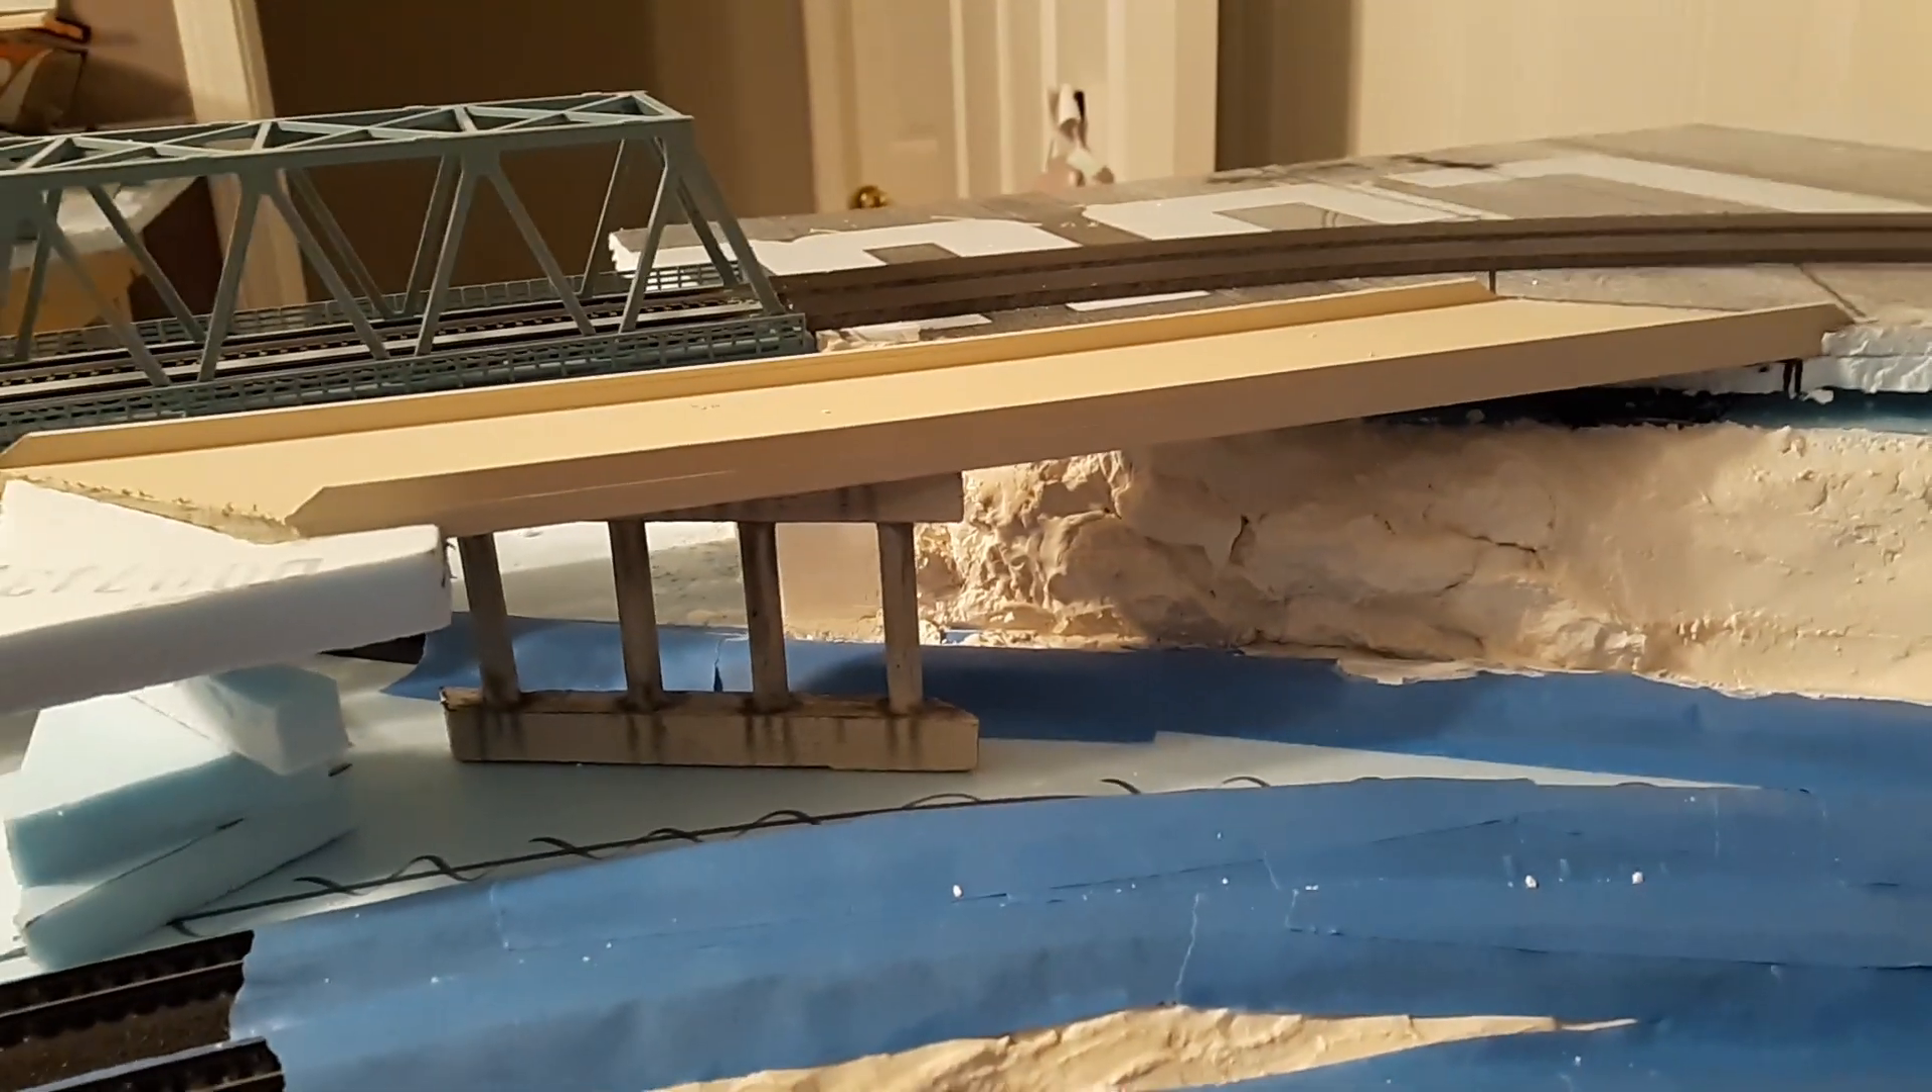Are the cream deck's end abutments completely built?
No.